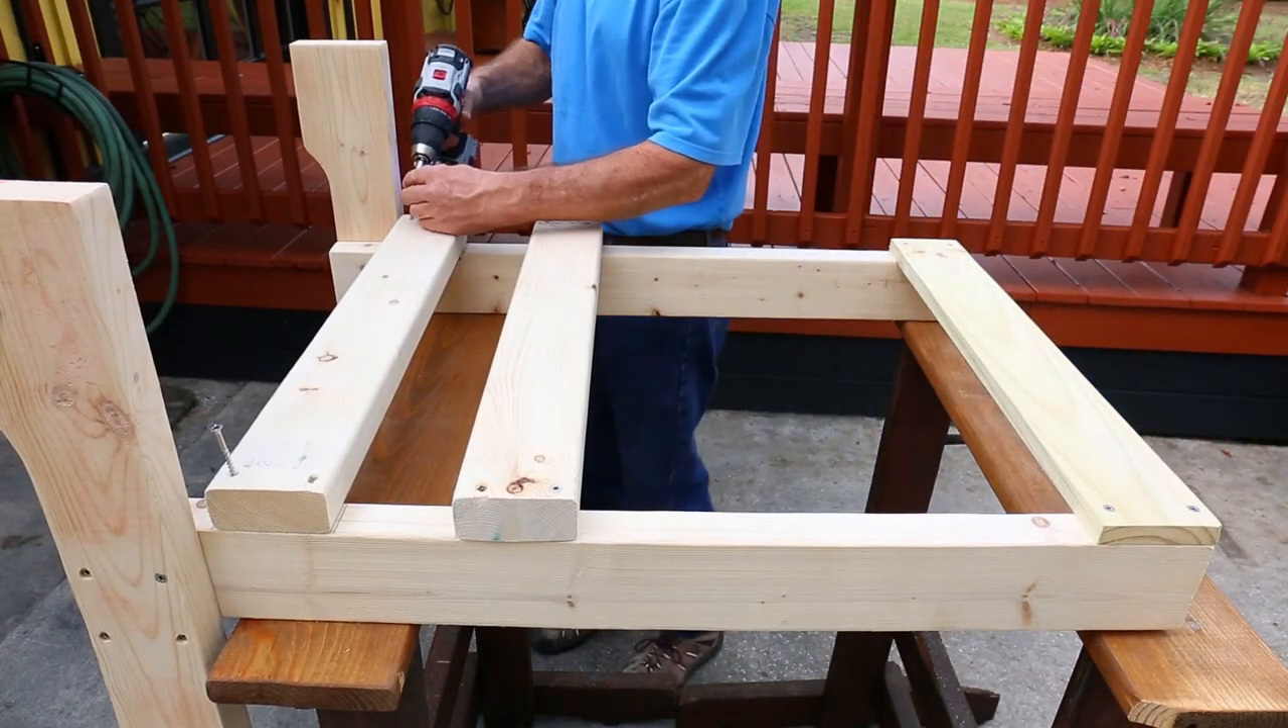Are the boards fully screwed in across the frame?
No.